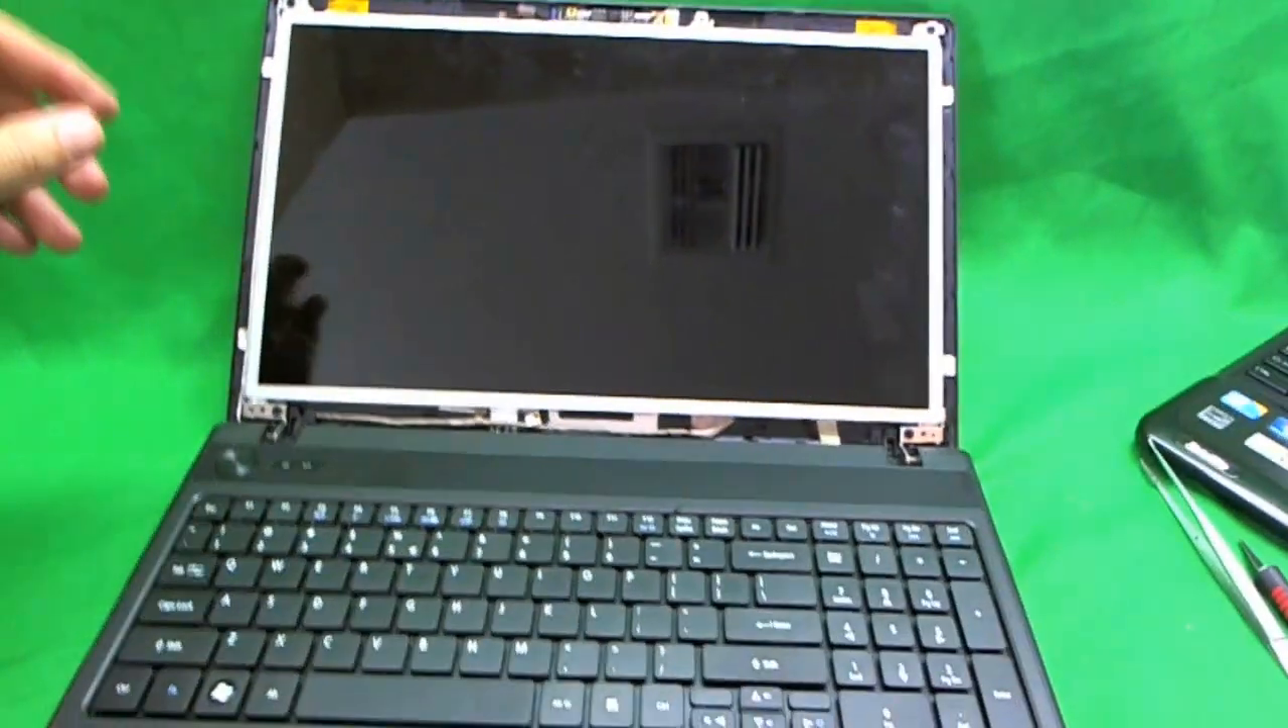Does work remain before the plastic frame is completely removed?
No.